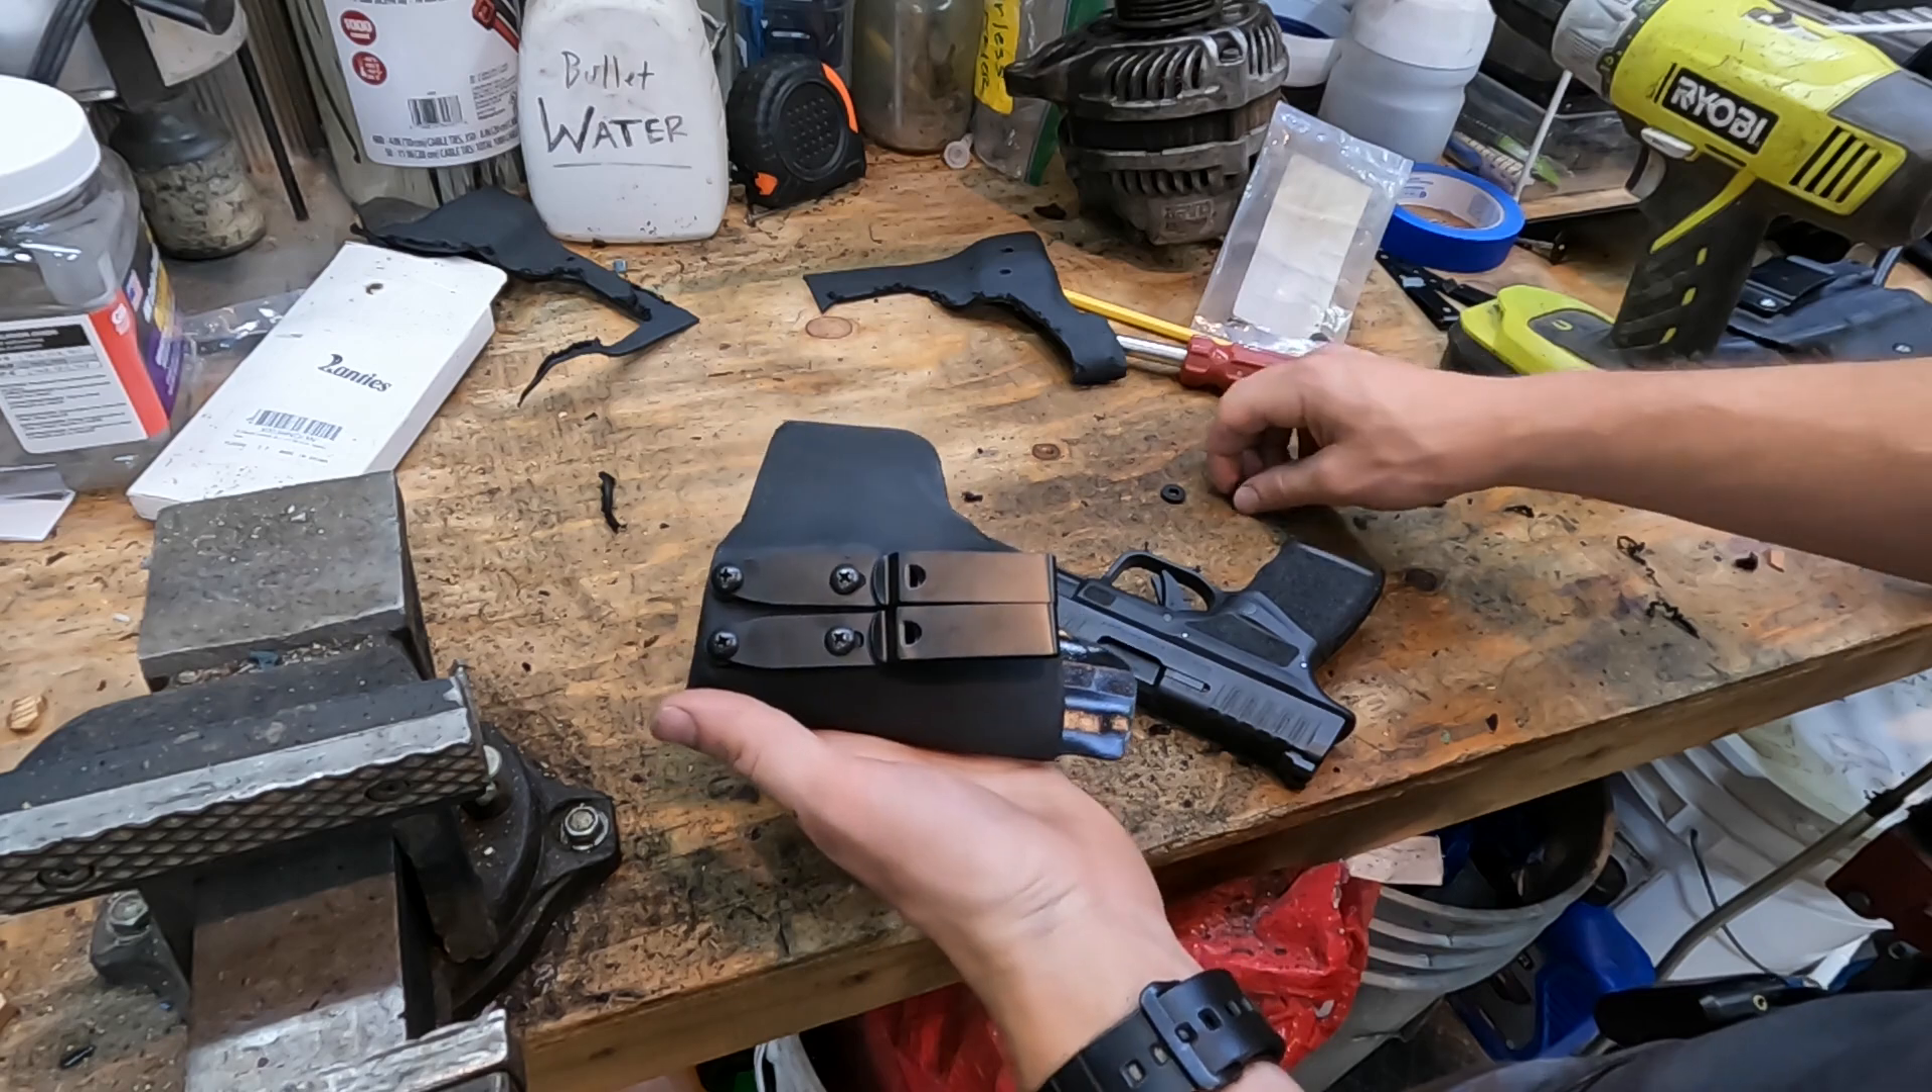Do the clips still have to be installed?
No.